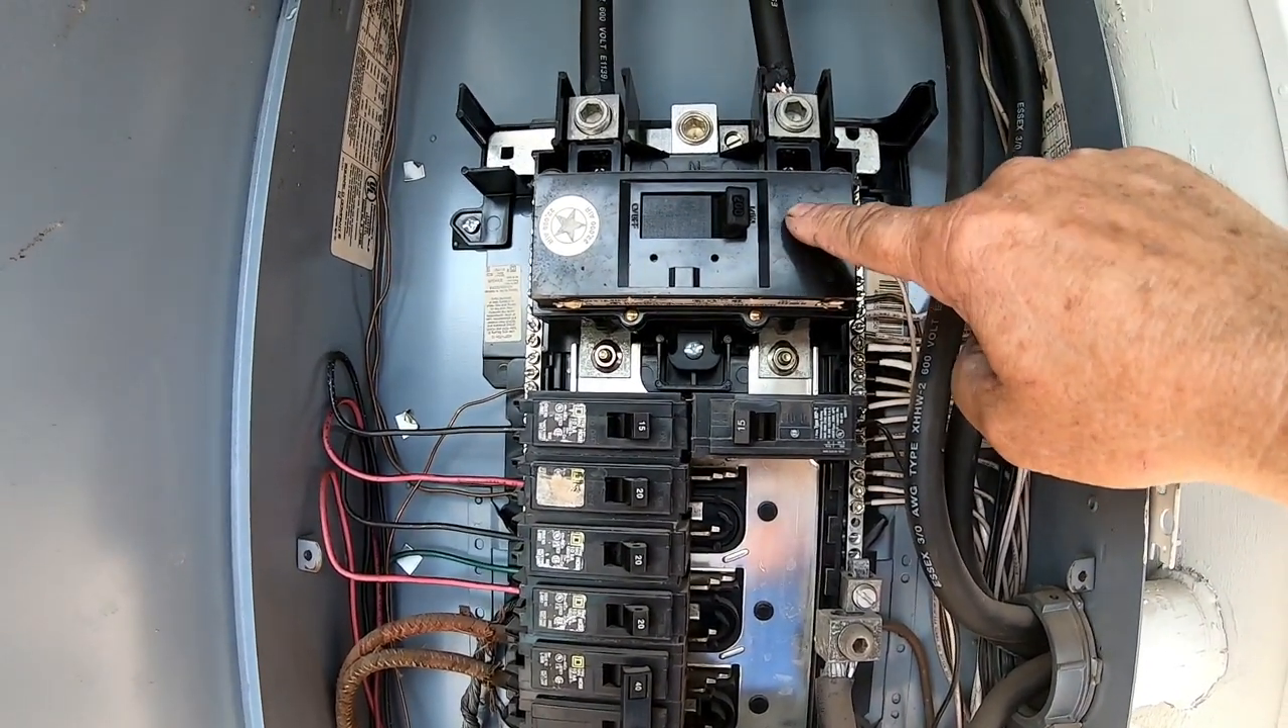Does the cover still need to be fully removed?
No.